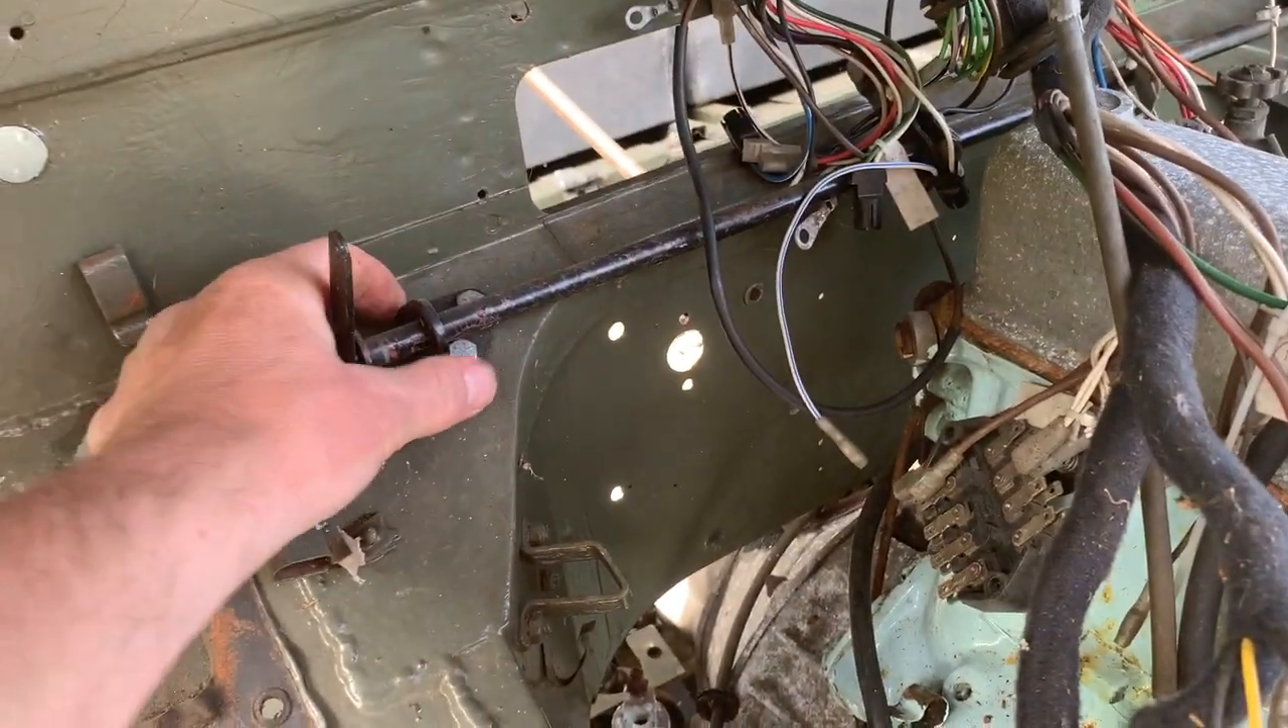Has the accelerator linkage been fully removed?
No.